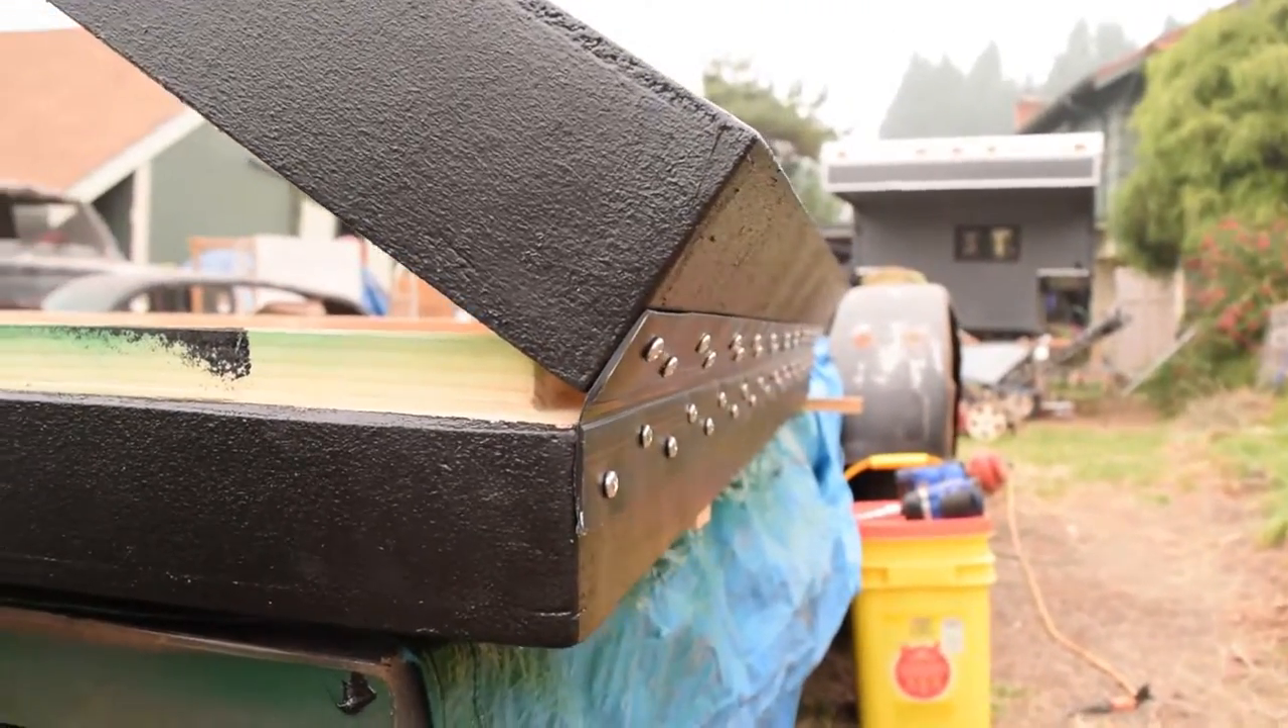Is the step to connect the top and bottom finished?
Yes.